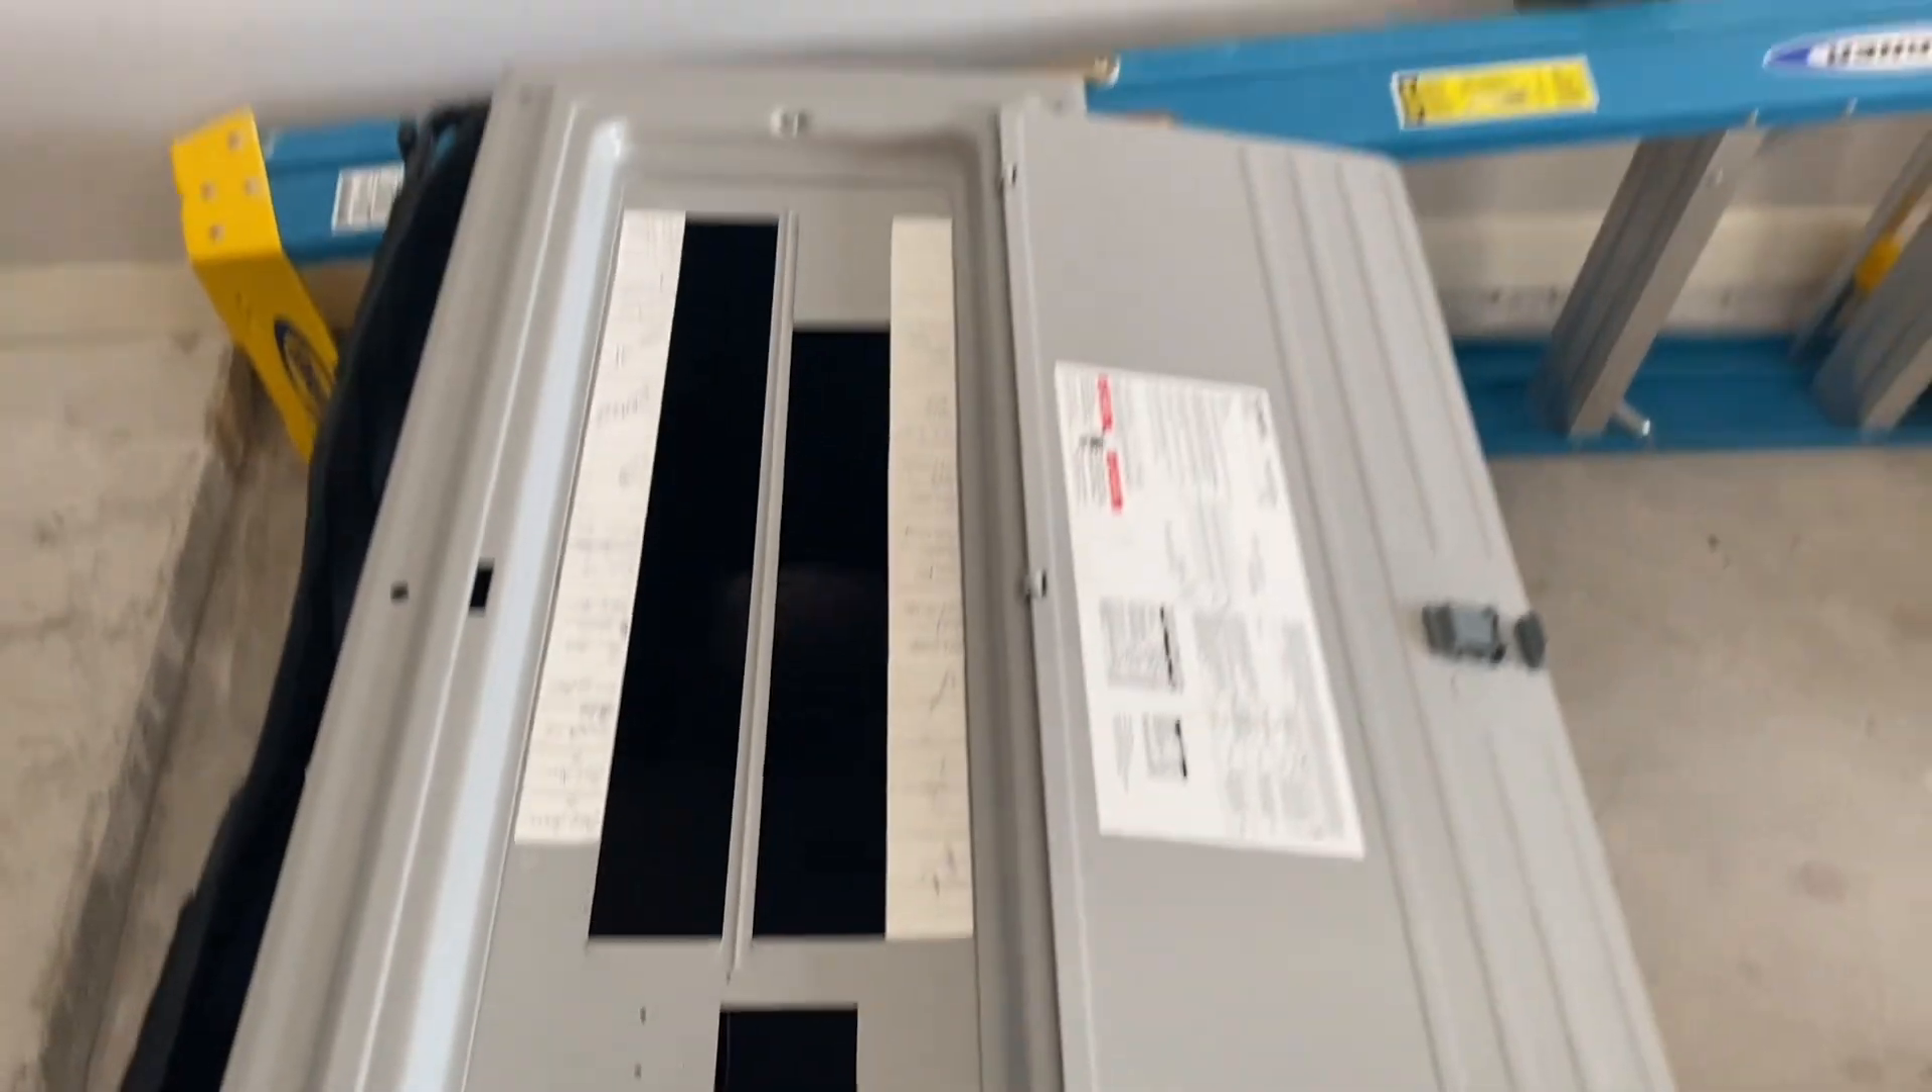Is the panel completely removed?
Yes.